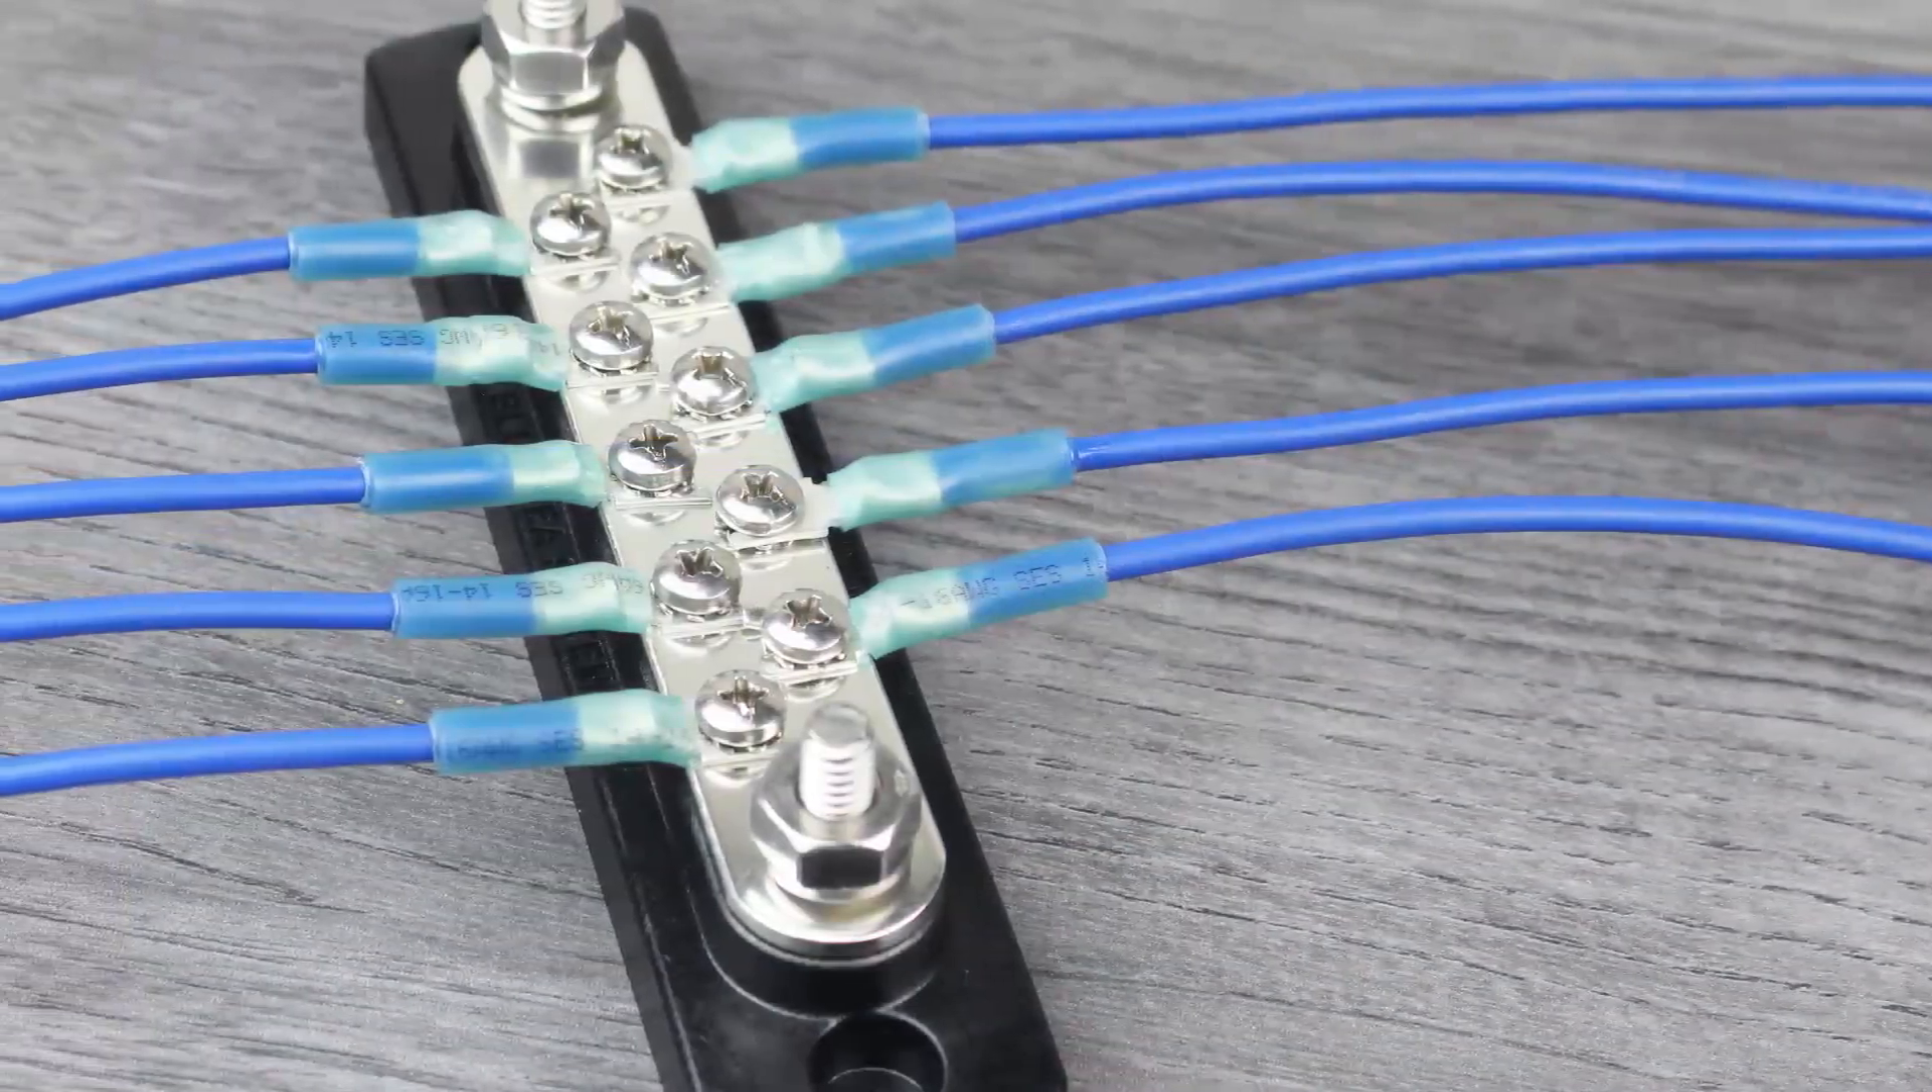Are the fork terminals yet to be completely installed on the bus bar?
No.